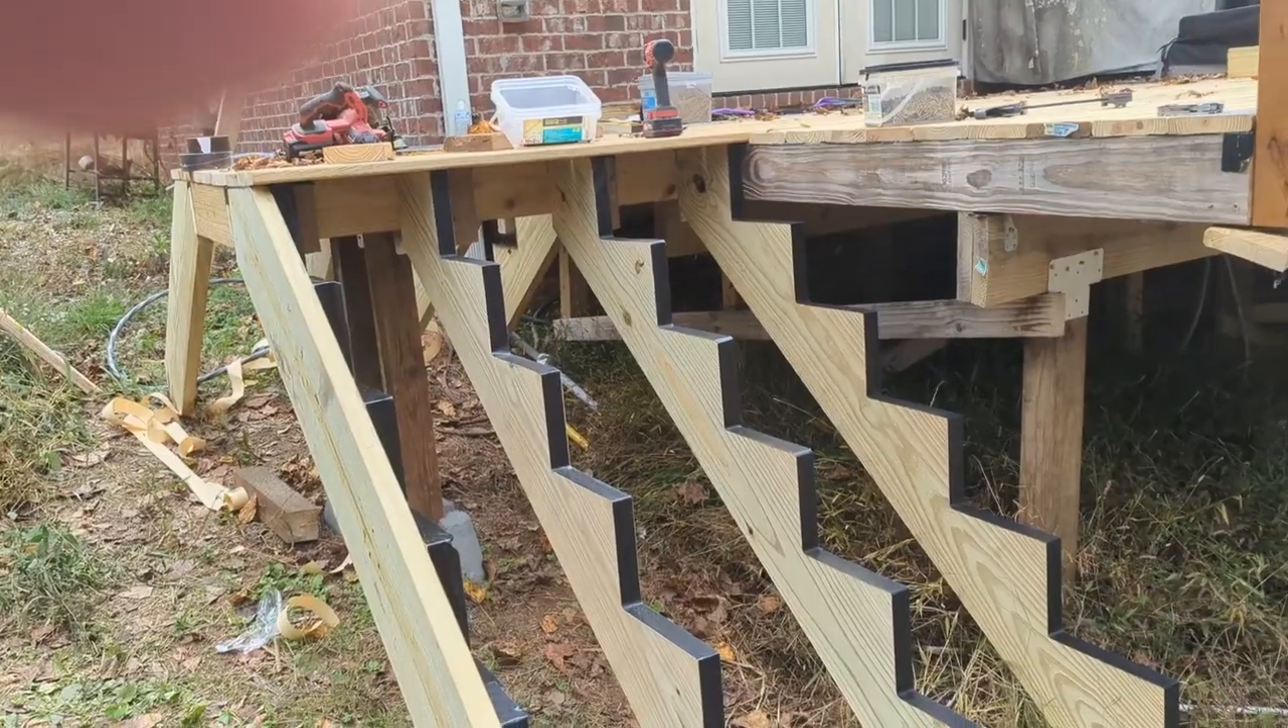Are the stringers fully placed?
Yes.